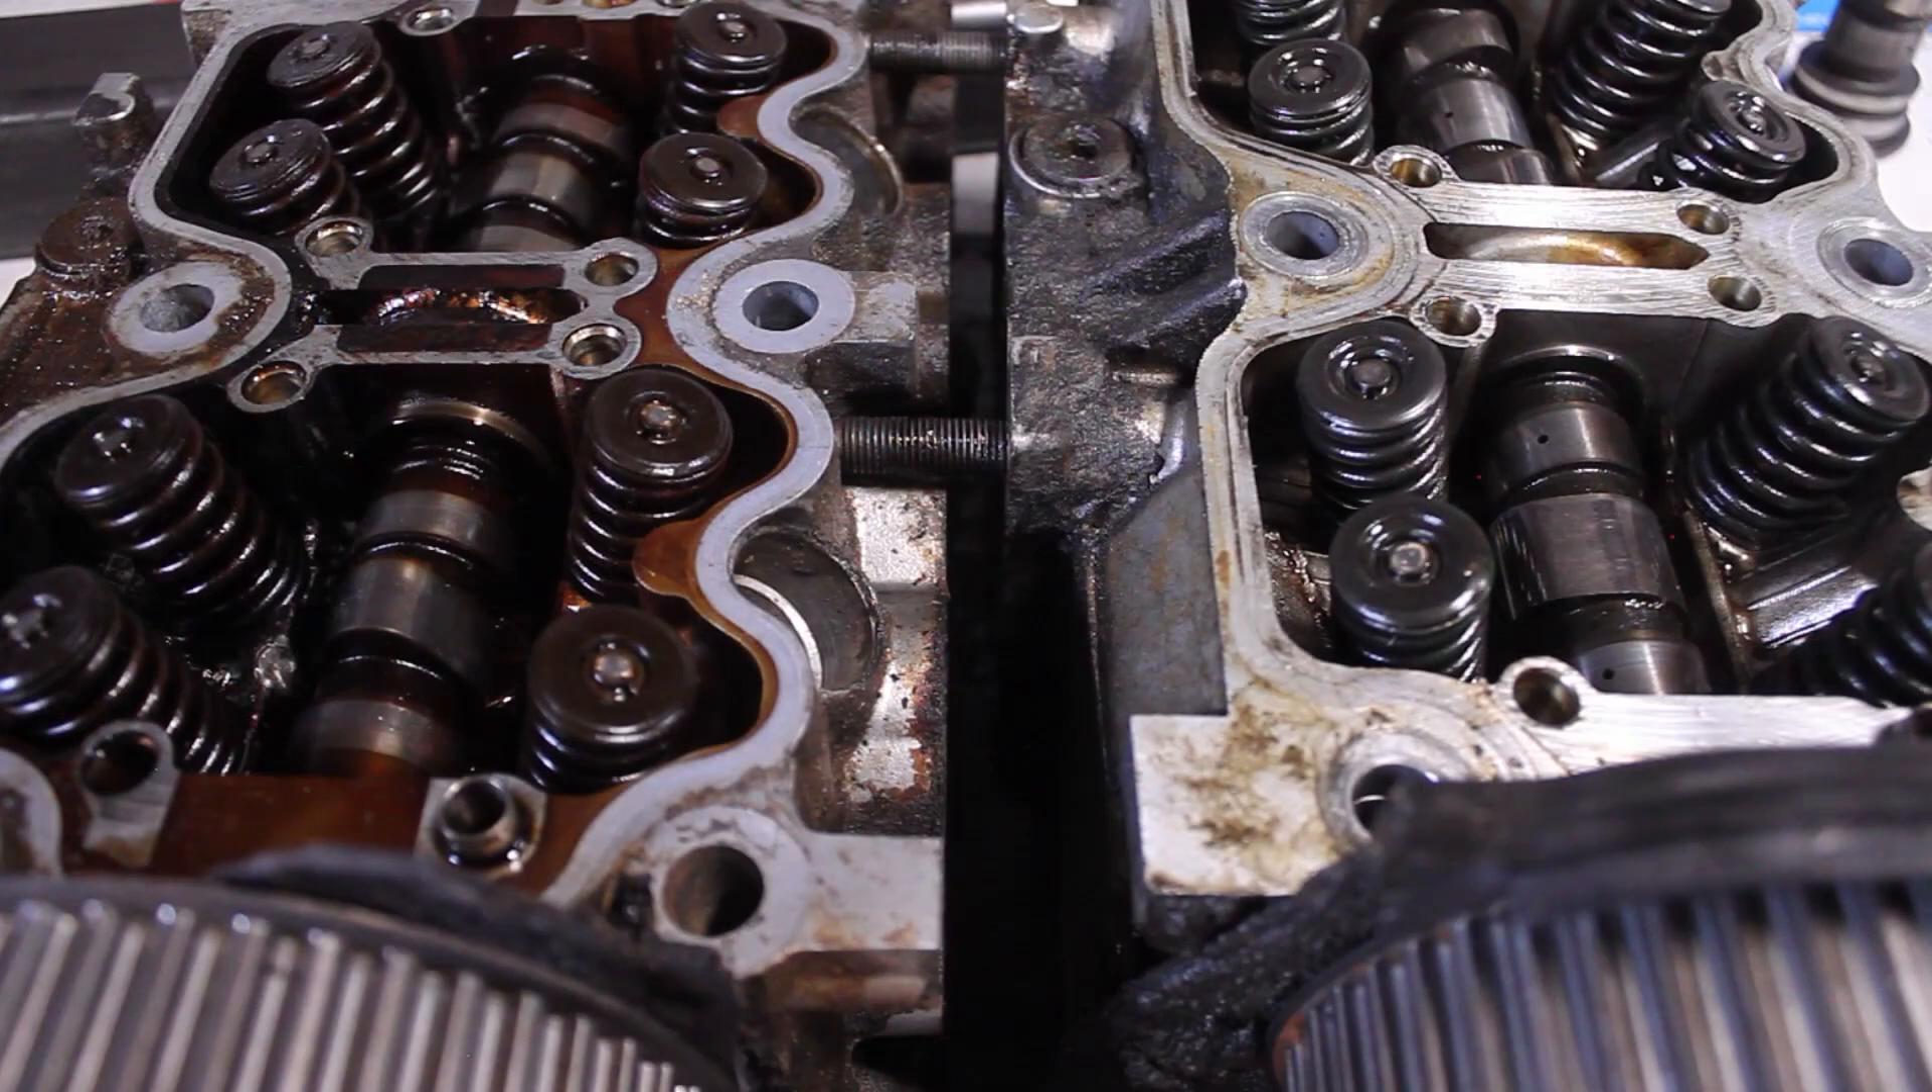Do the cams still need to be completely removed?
Yes.